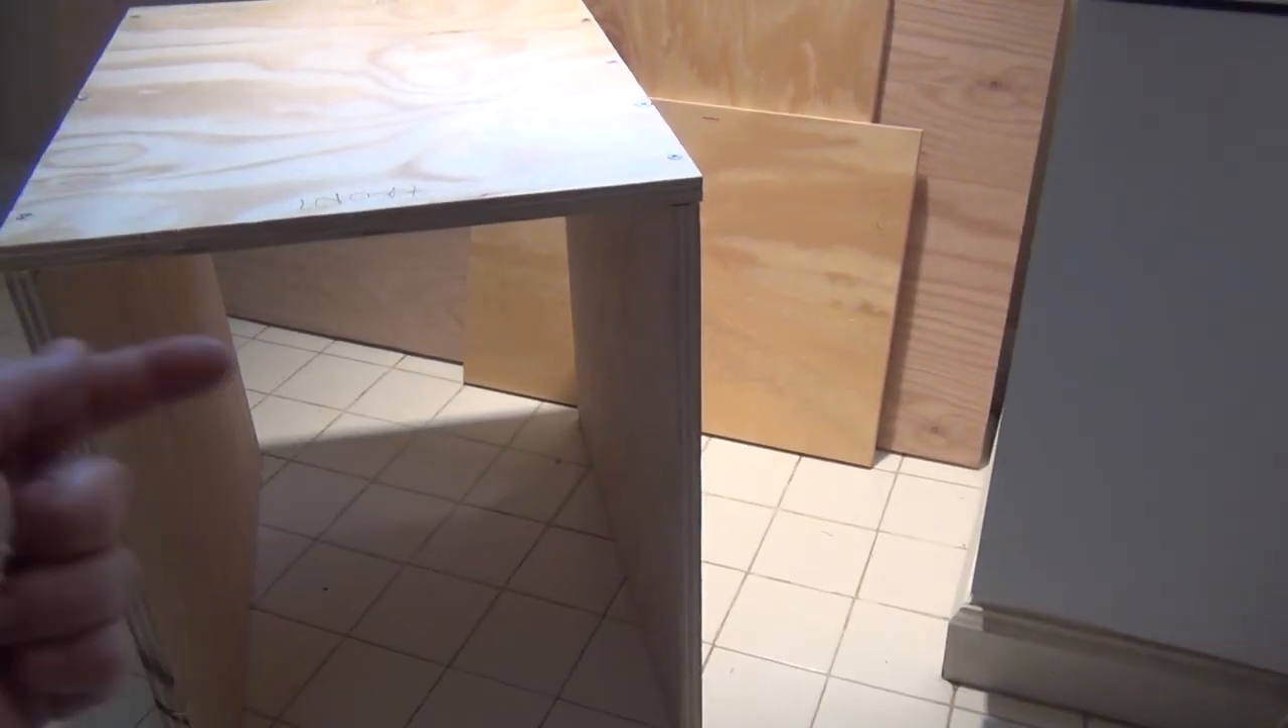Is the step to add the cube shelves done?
No.